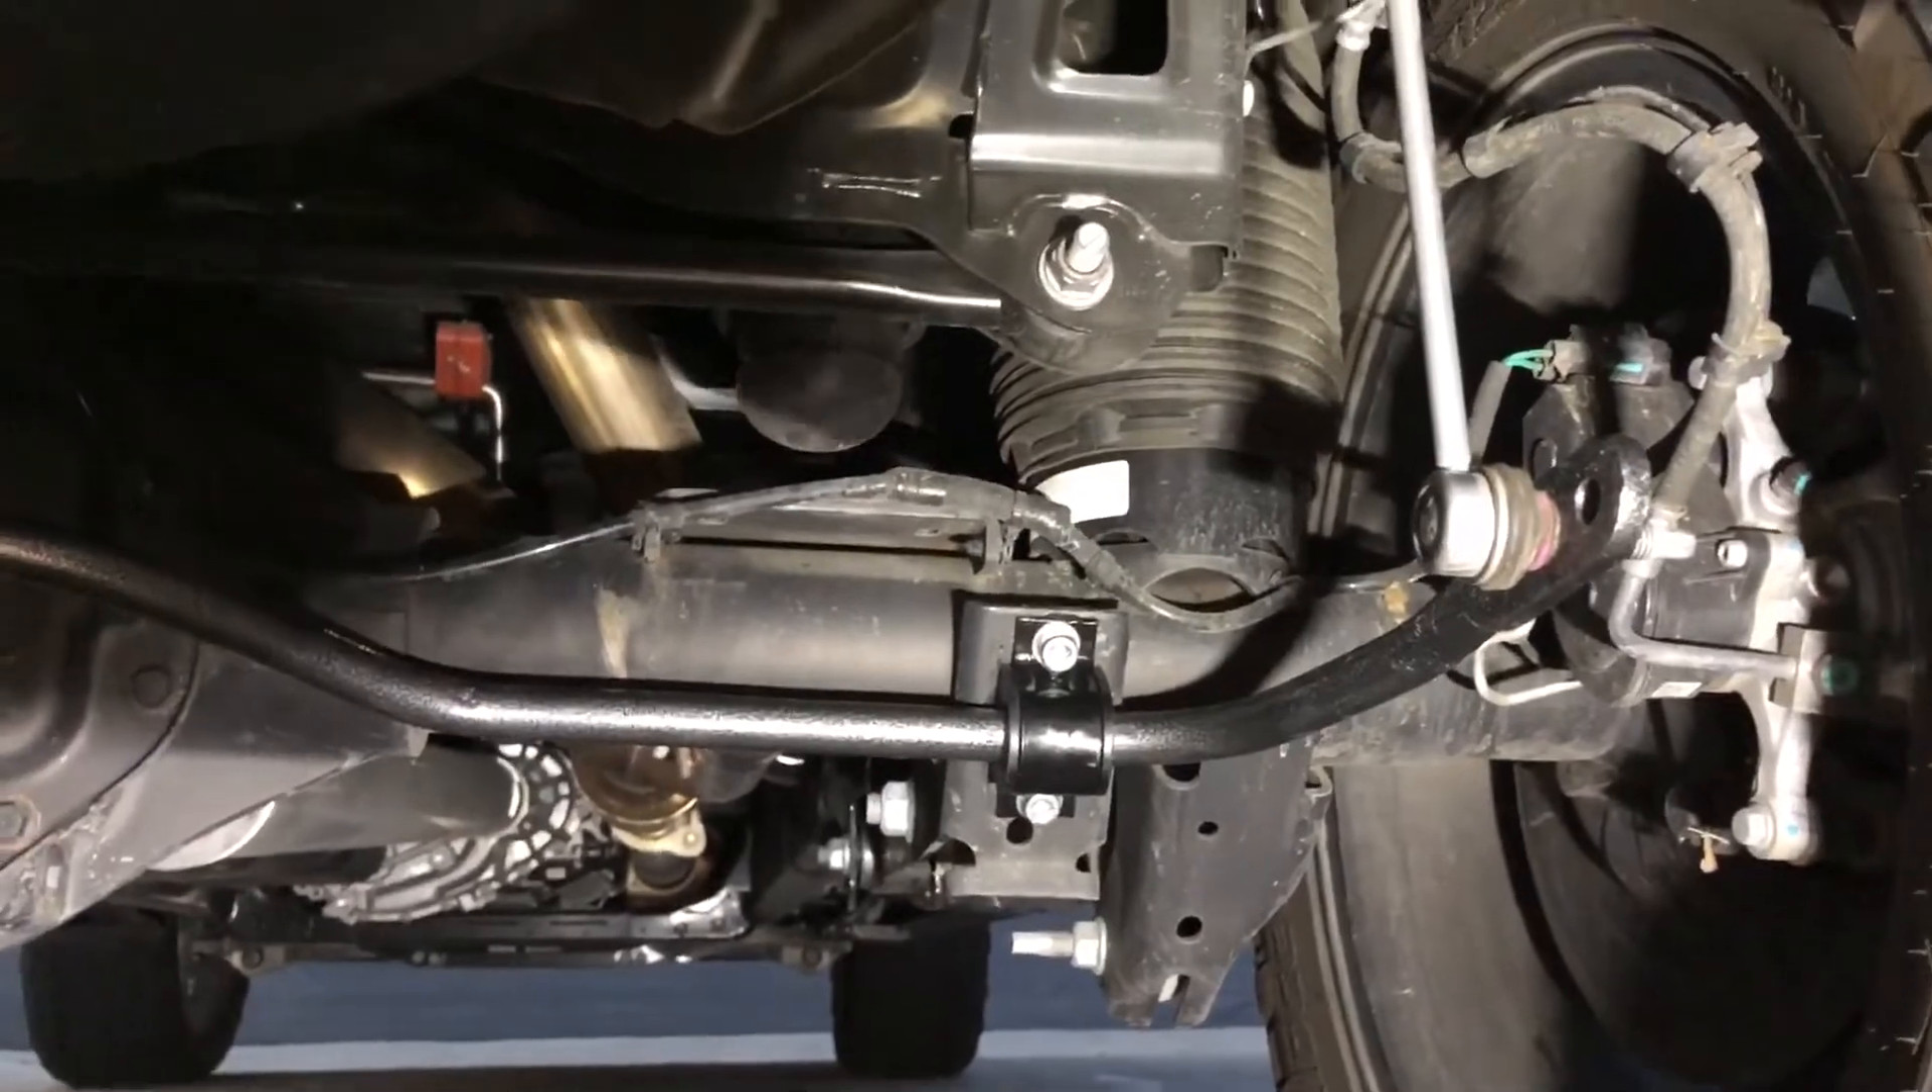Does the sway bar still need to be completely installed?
No.